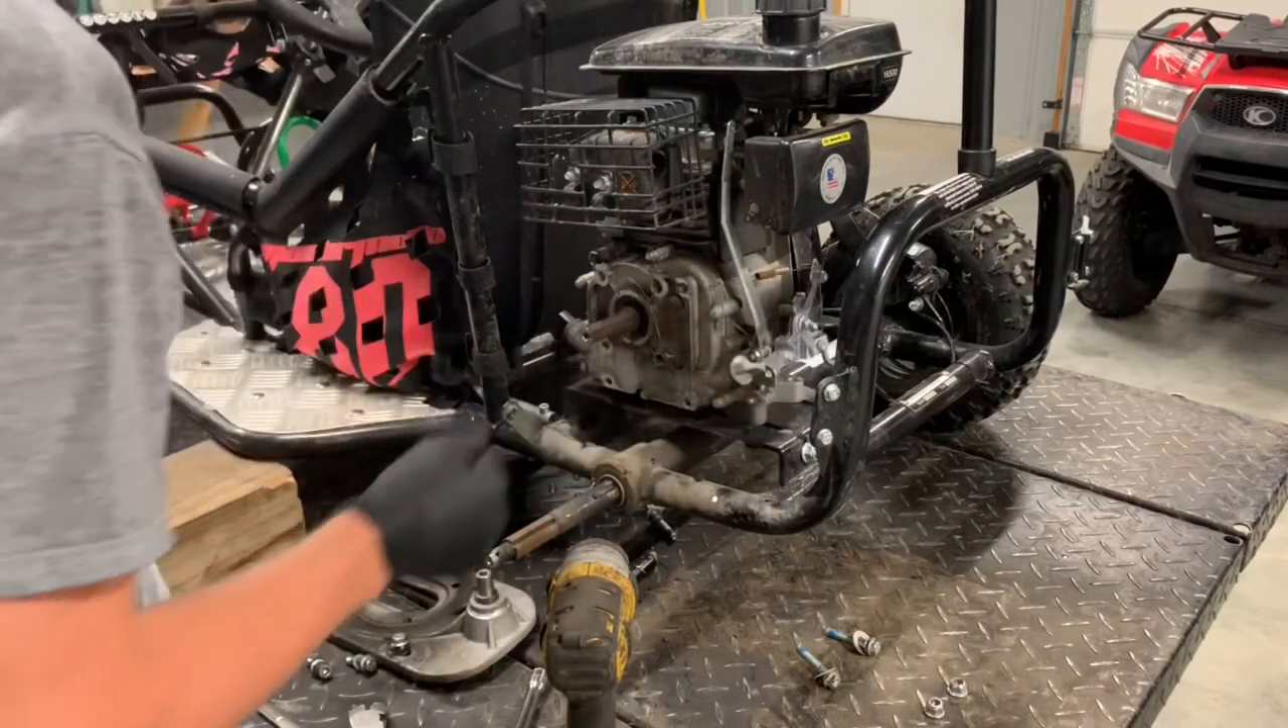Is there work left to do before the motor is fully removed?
Yes.